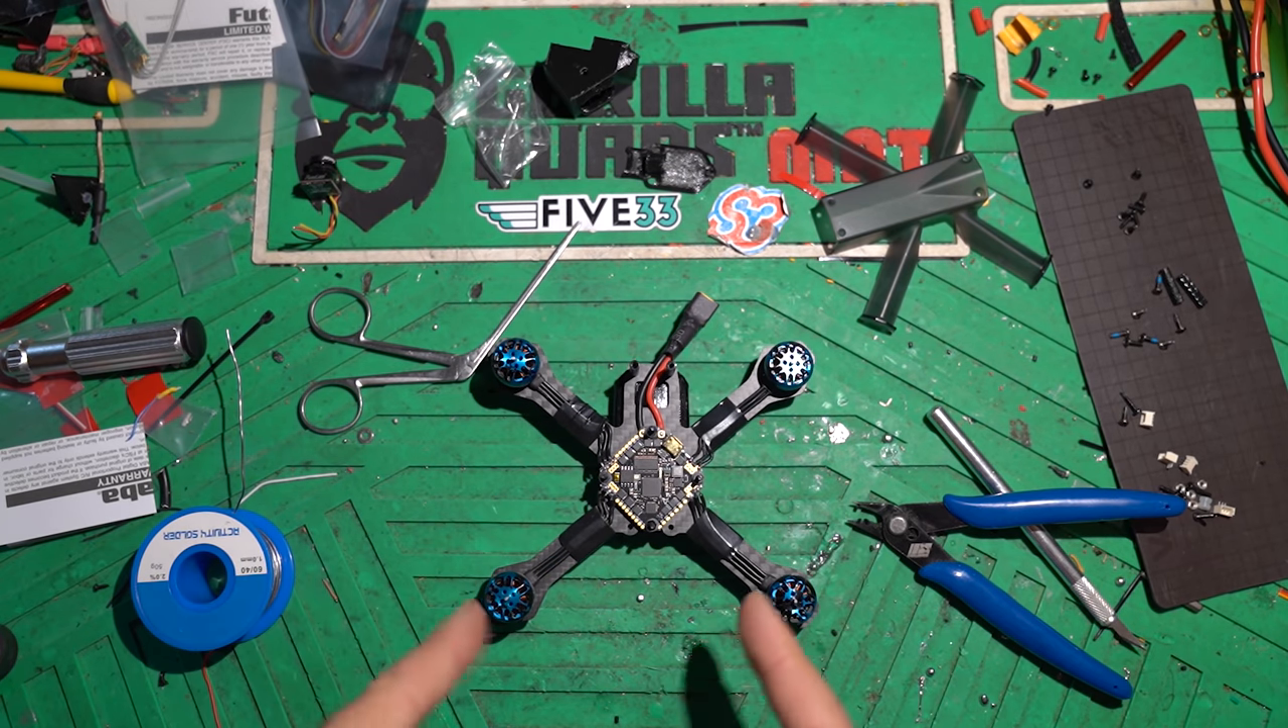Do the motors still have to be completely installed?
No.